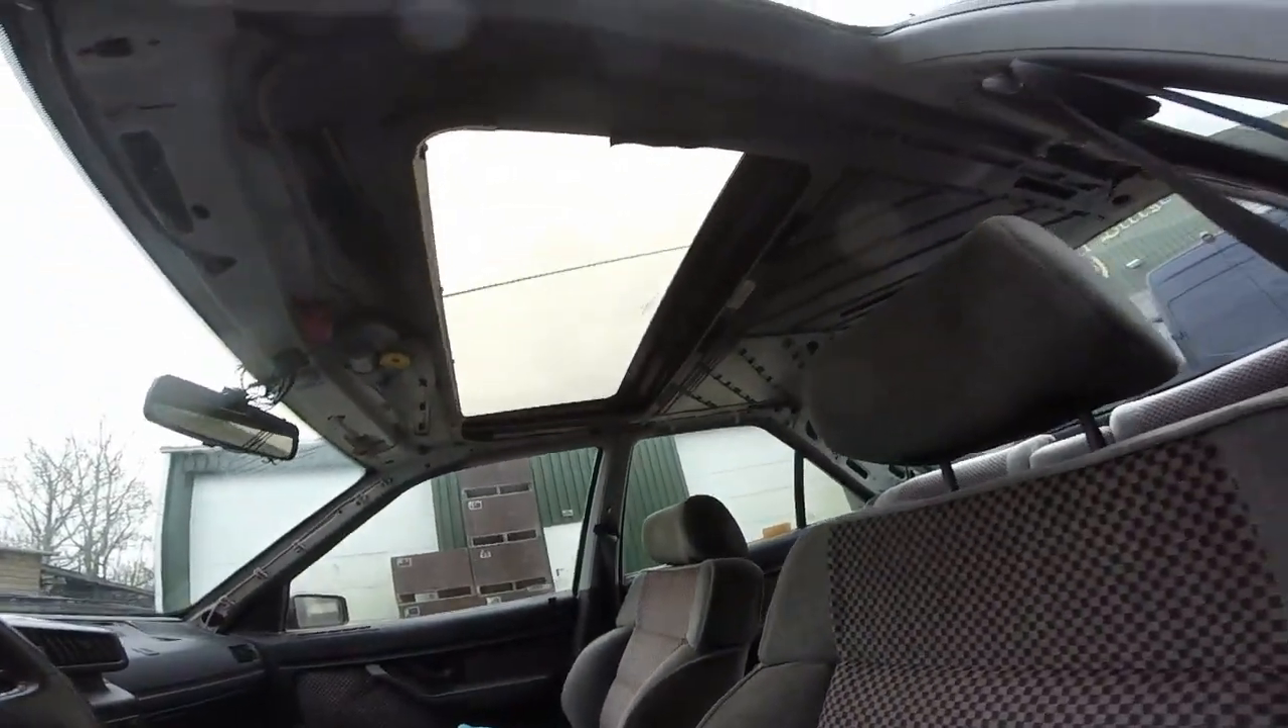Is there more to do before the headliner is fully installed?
Yes.